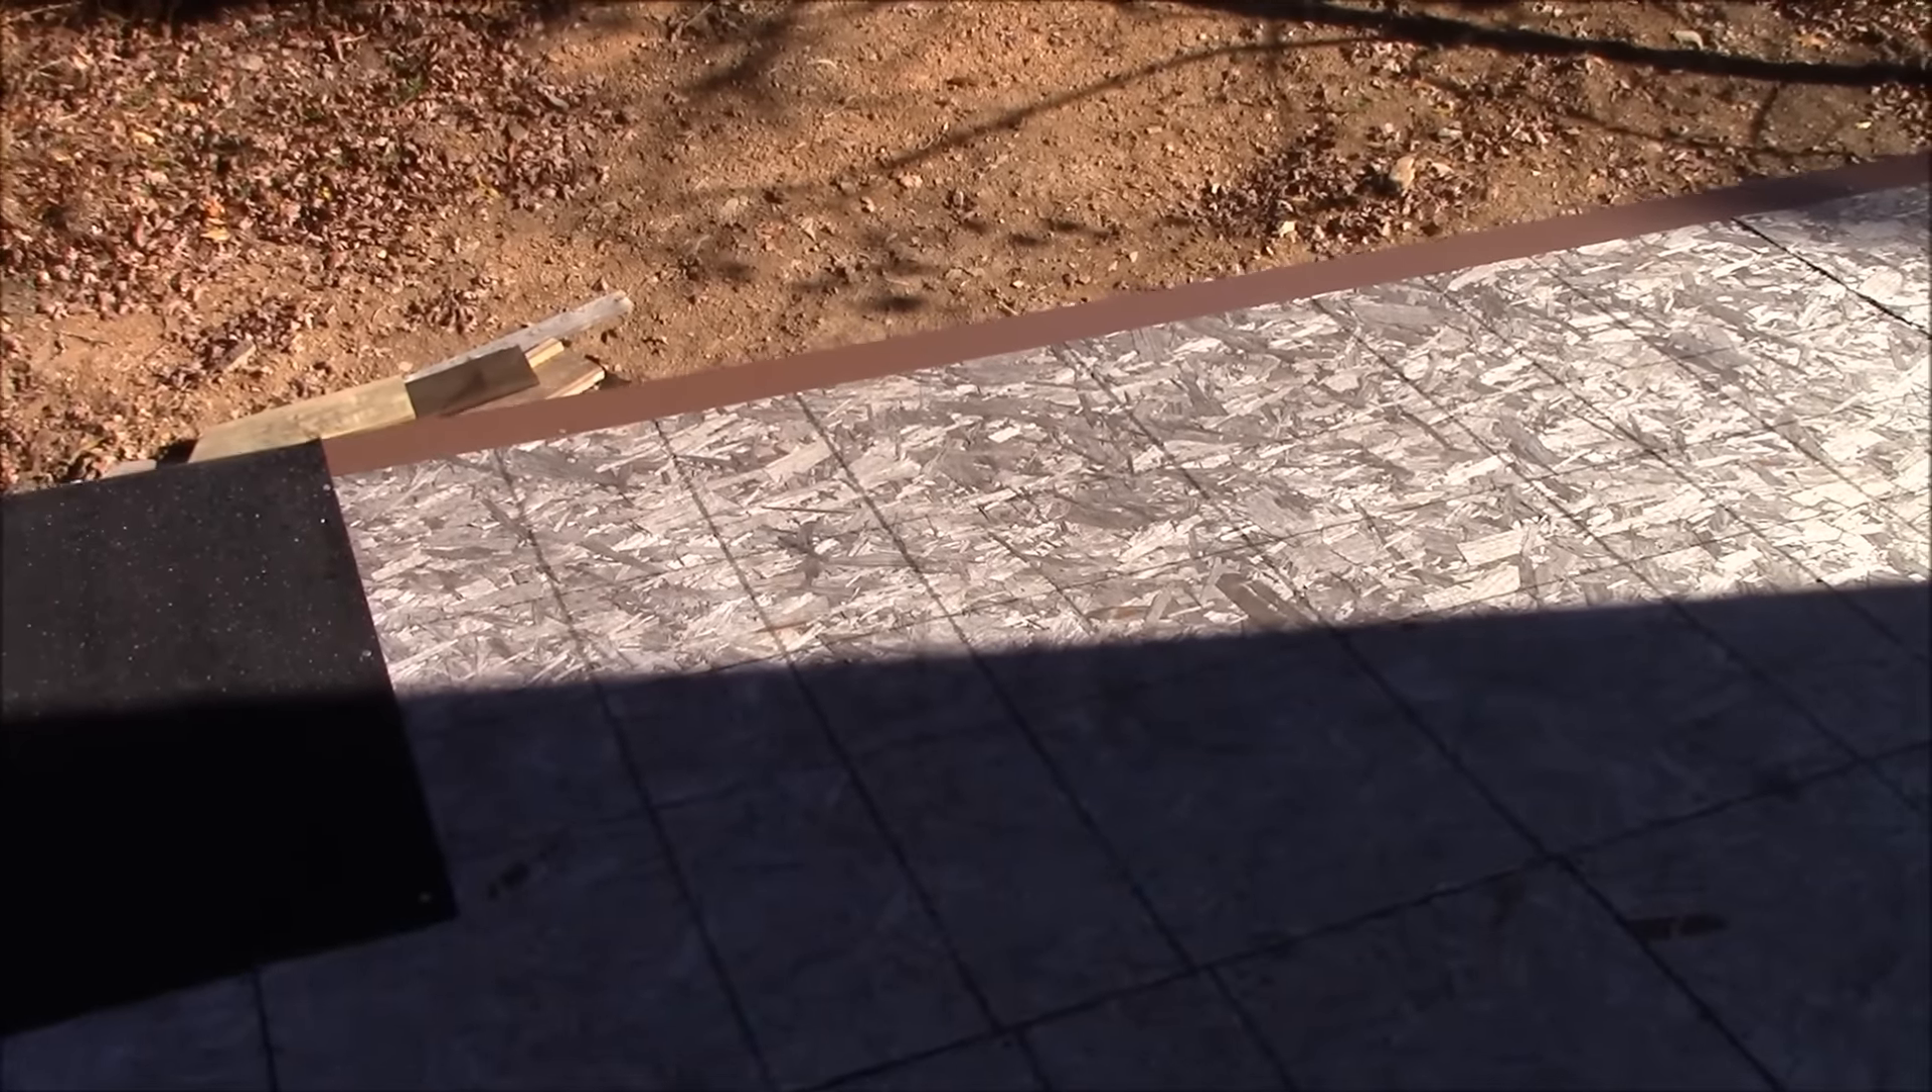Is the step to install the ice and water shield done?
No.